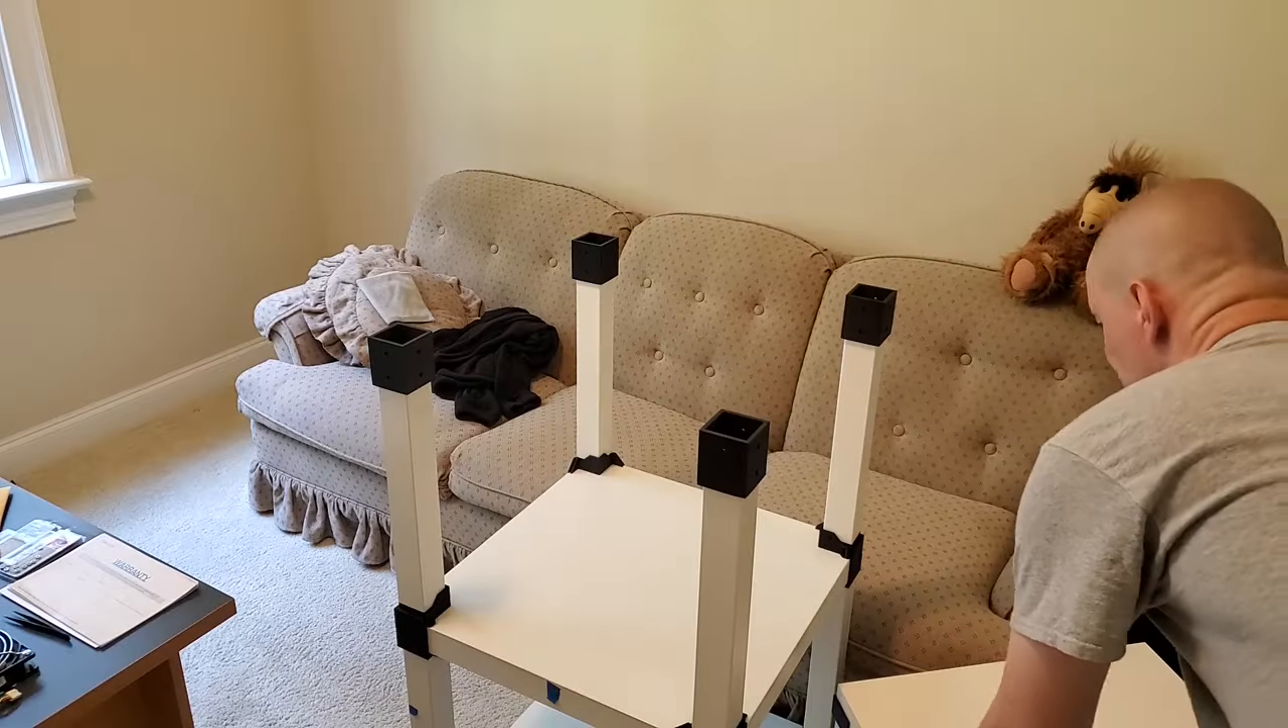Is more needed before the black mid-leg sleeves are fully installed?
No.